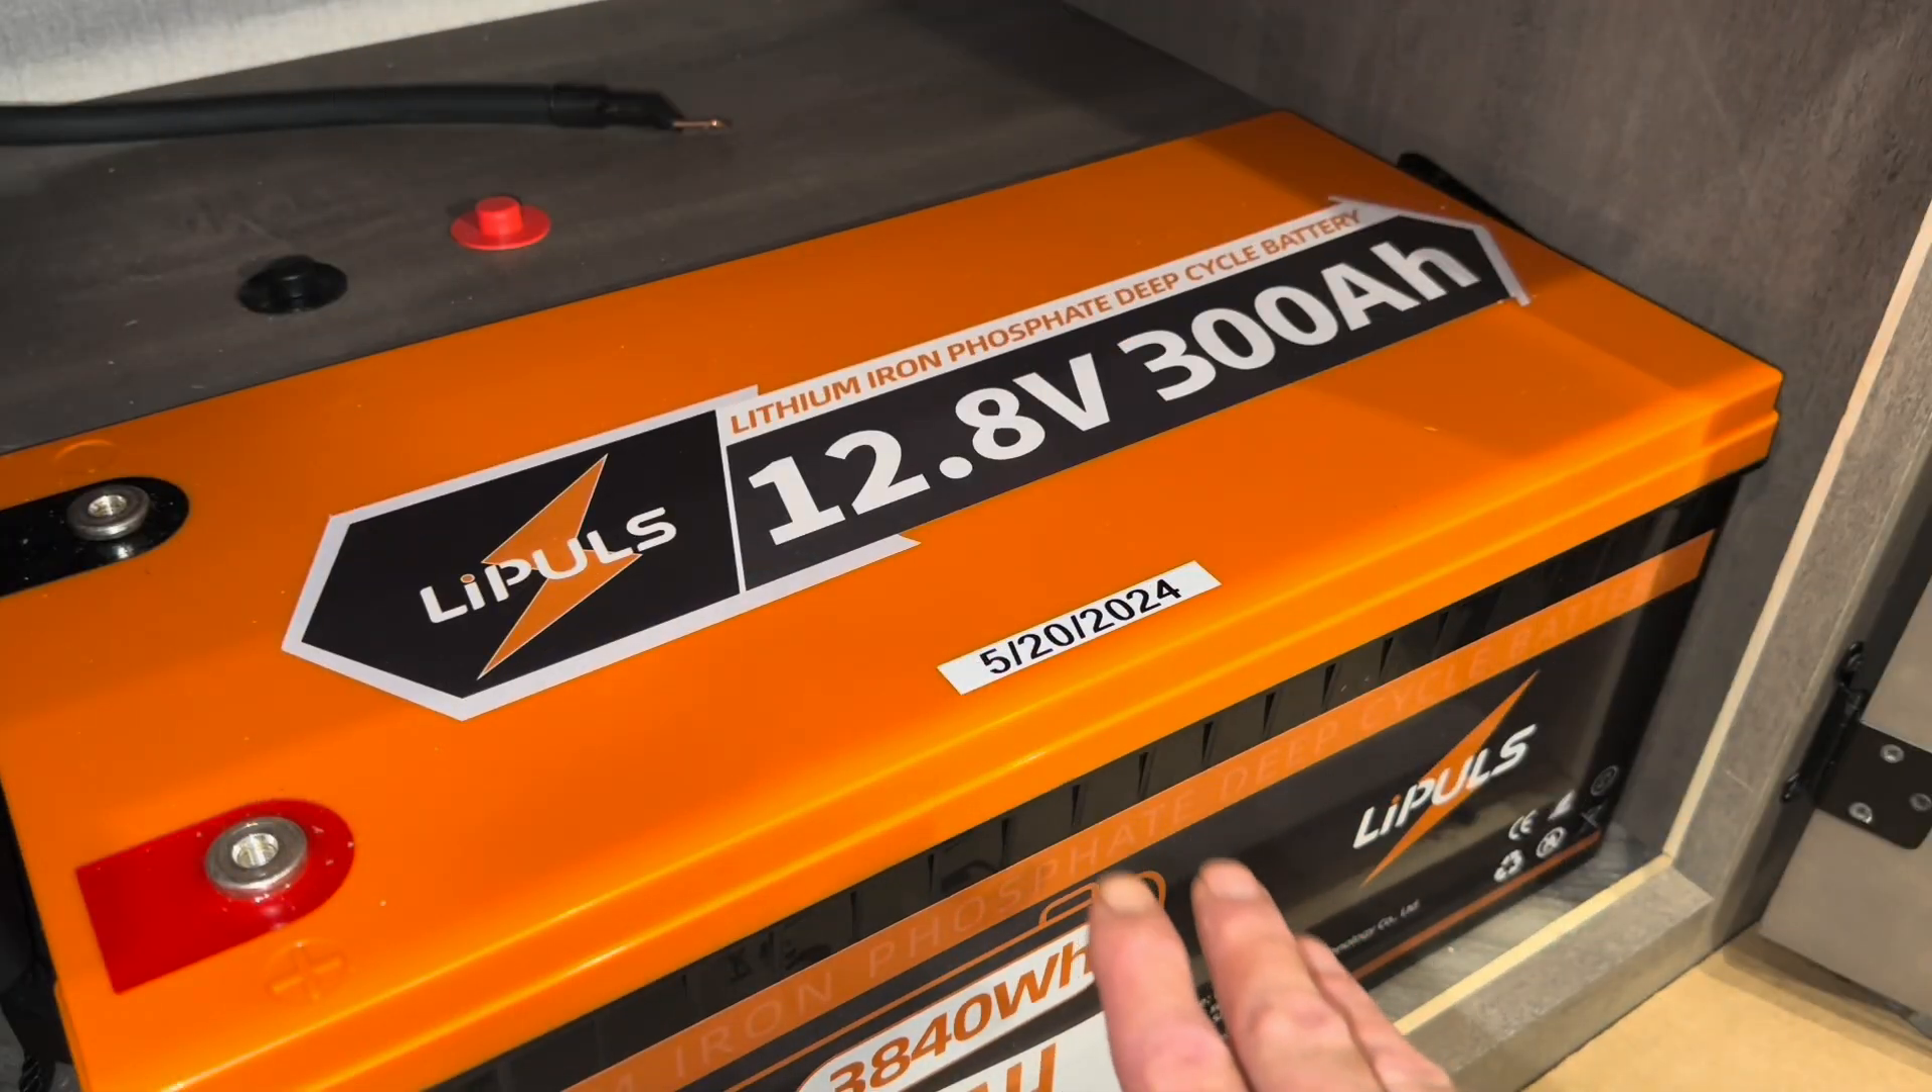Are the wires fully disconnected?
Yes.